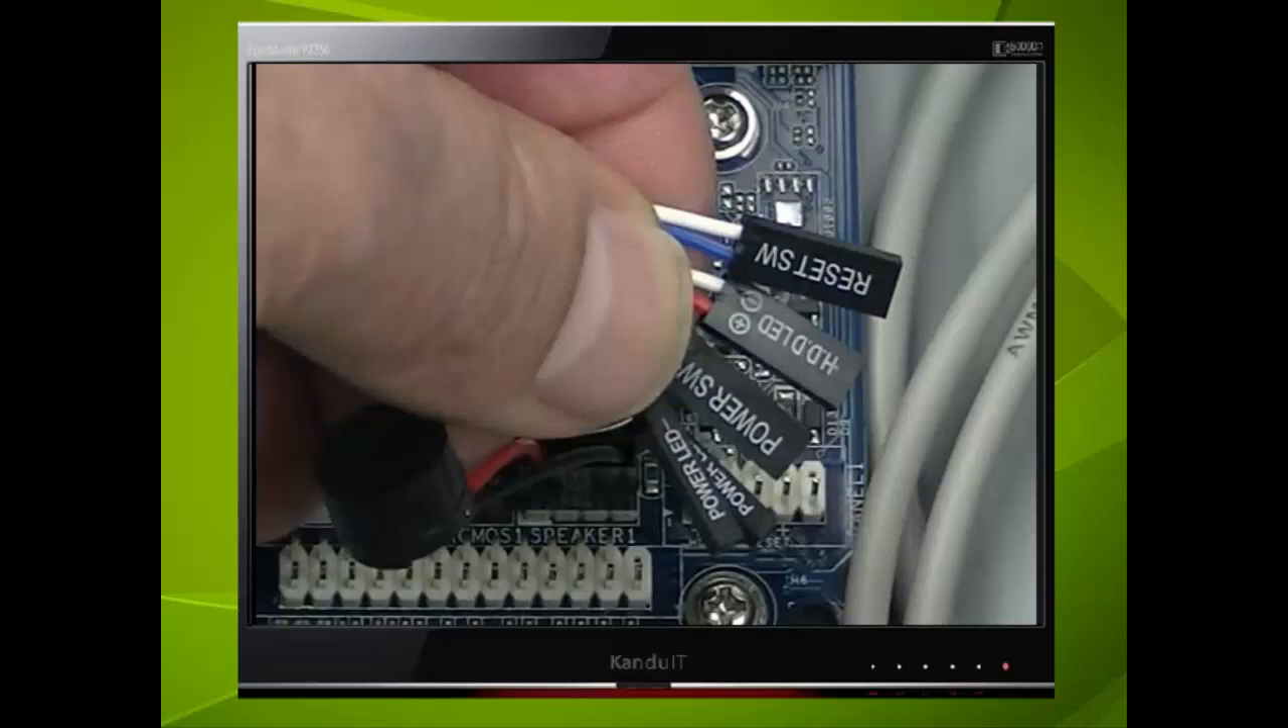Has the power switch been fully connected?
No.